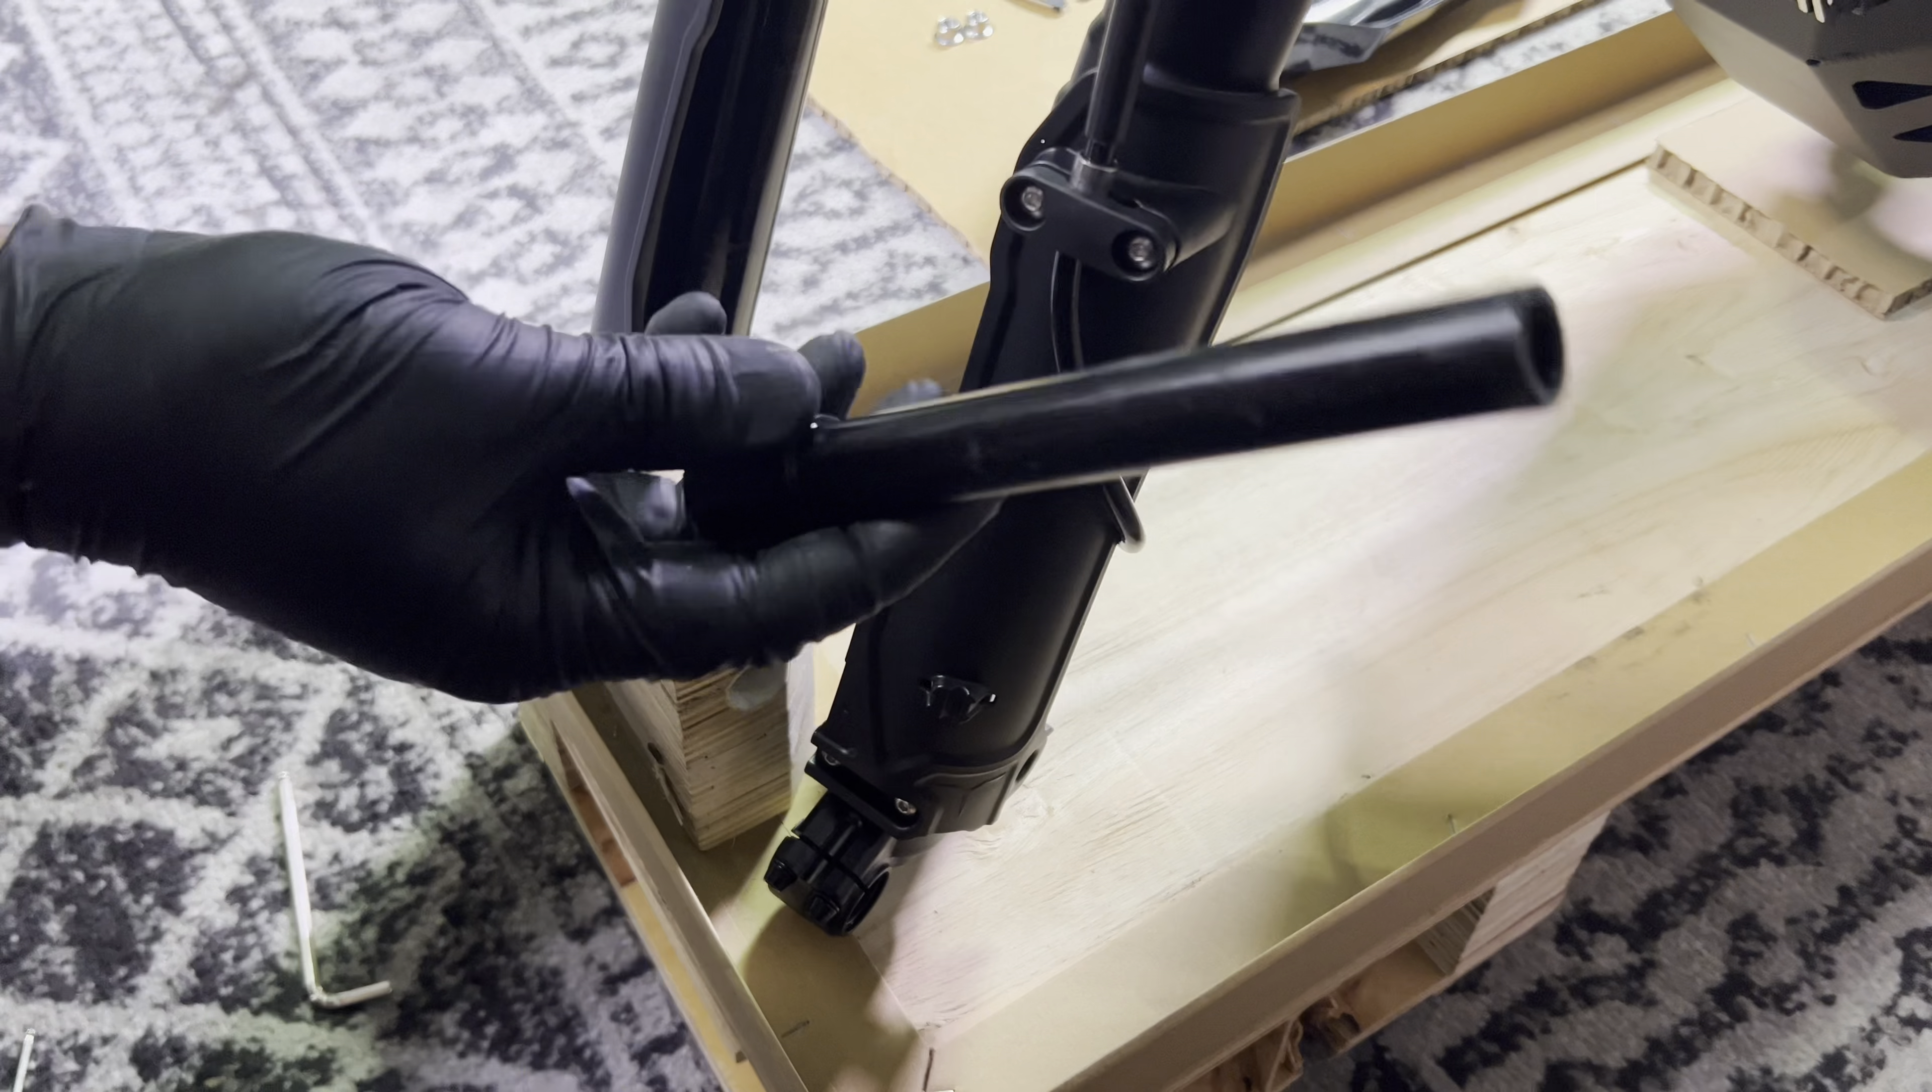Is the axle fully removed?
Yes.